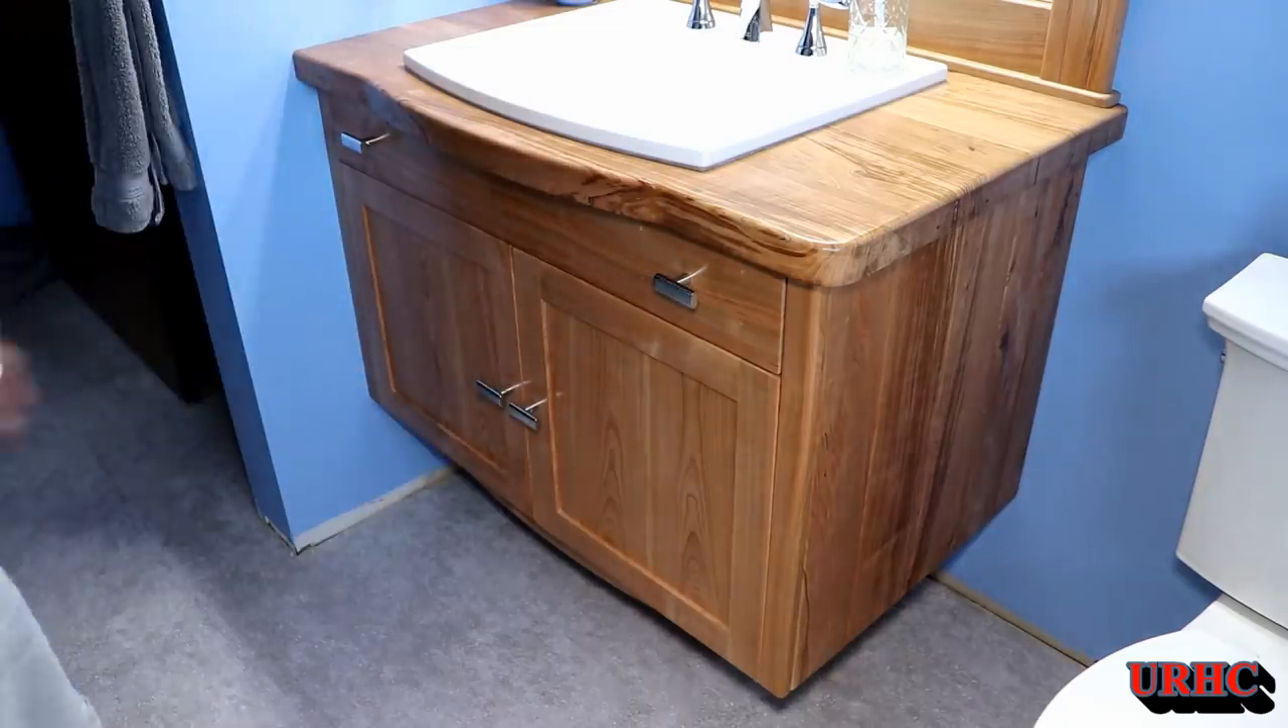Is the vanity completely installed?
Yes.